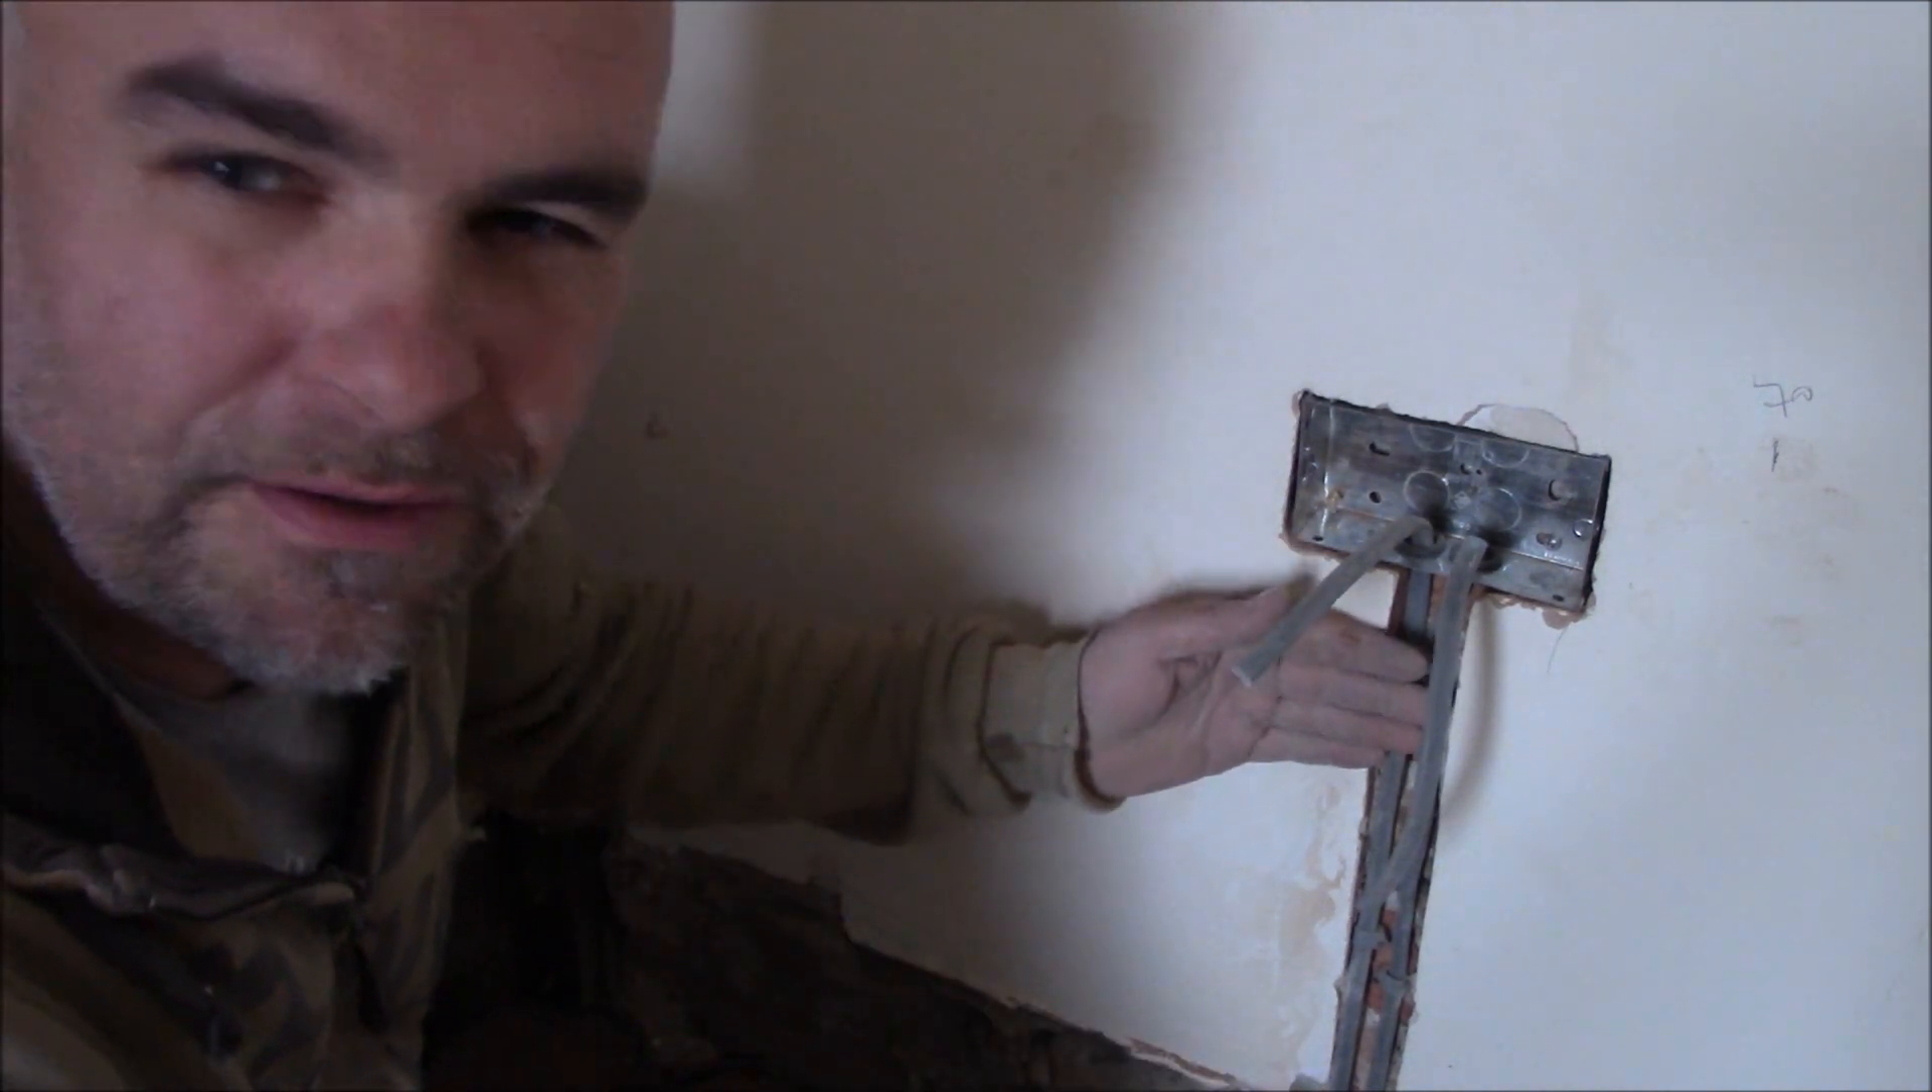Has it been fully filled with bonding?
No.